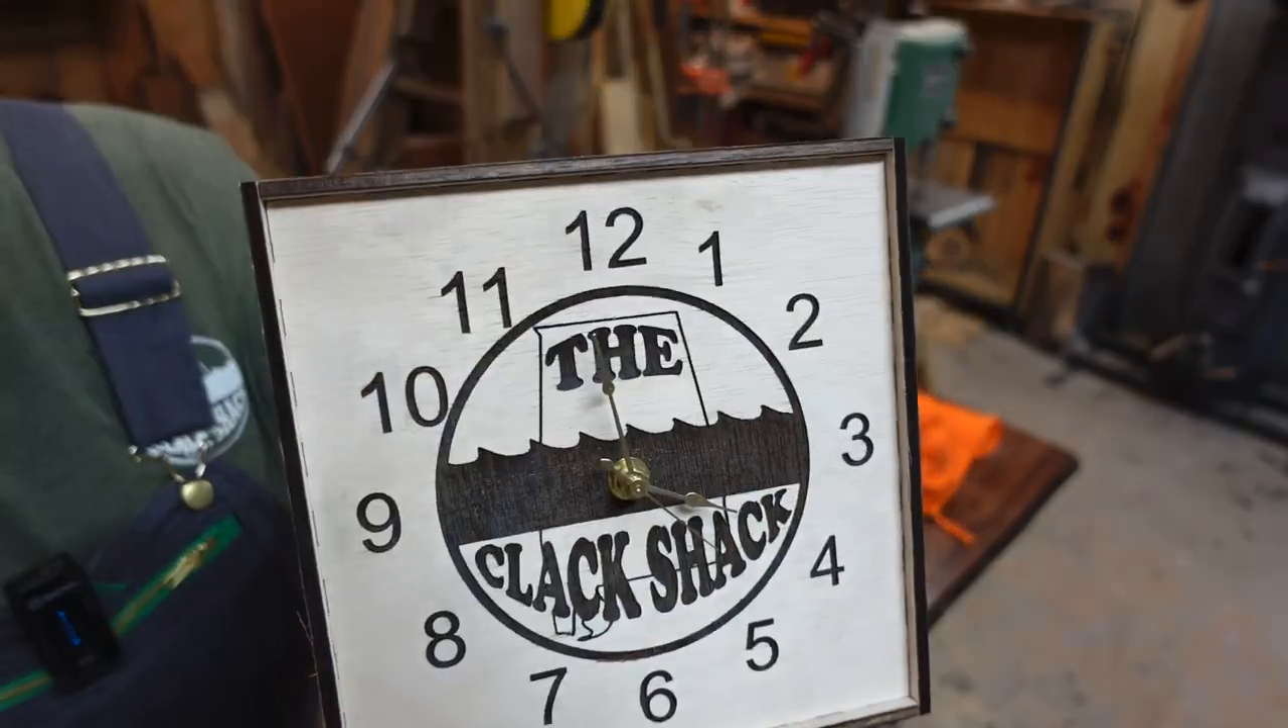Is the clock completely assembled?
Yes.